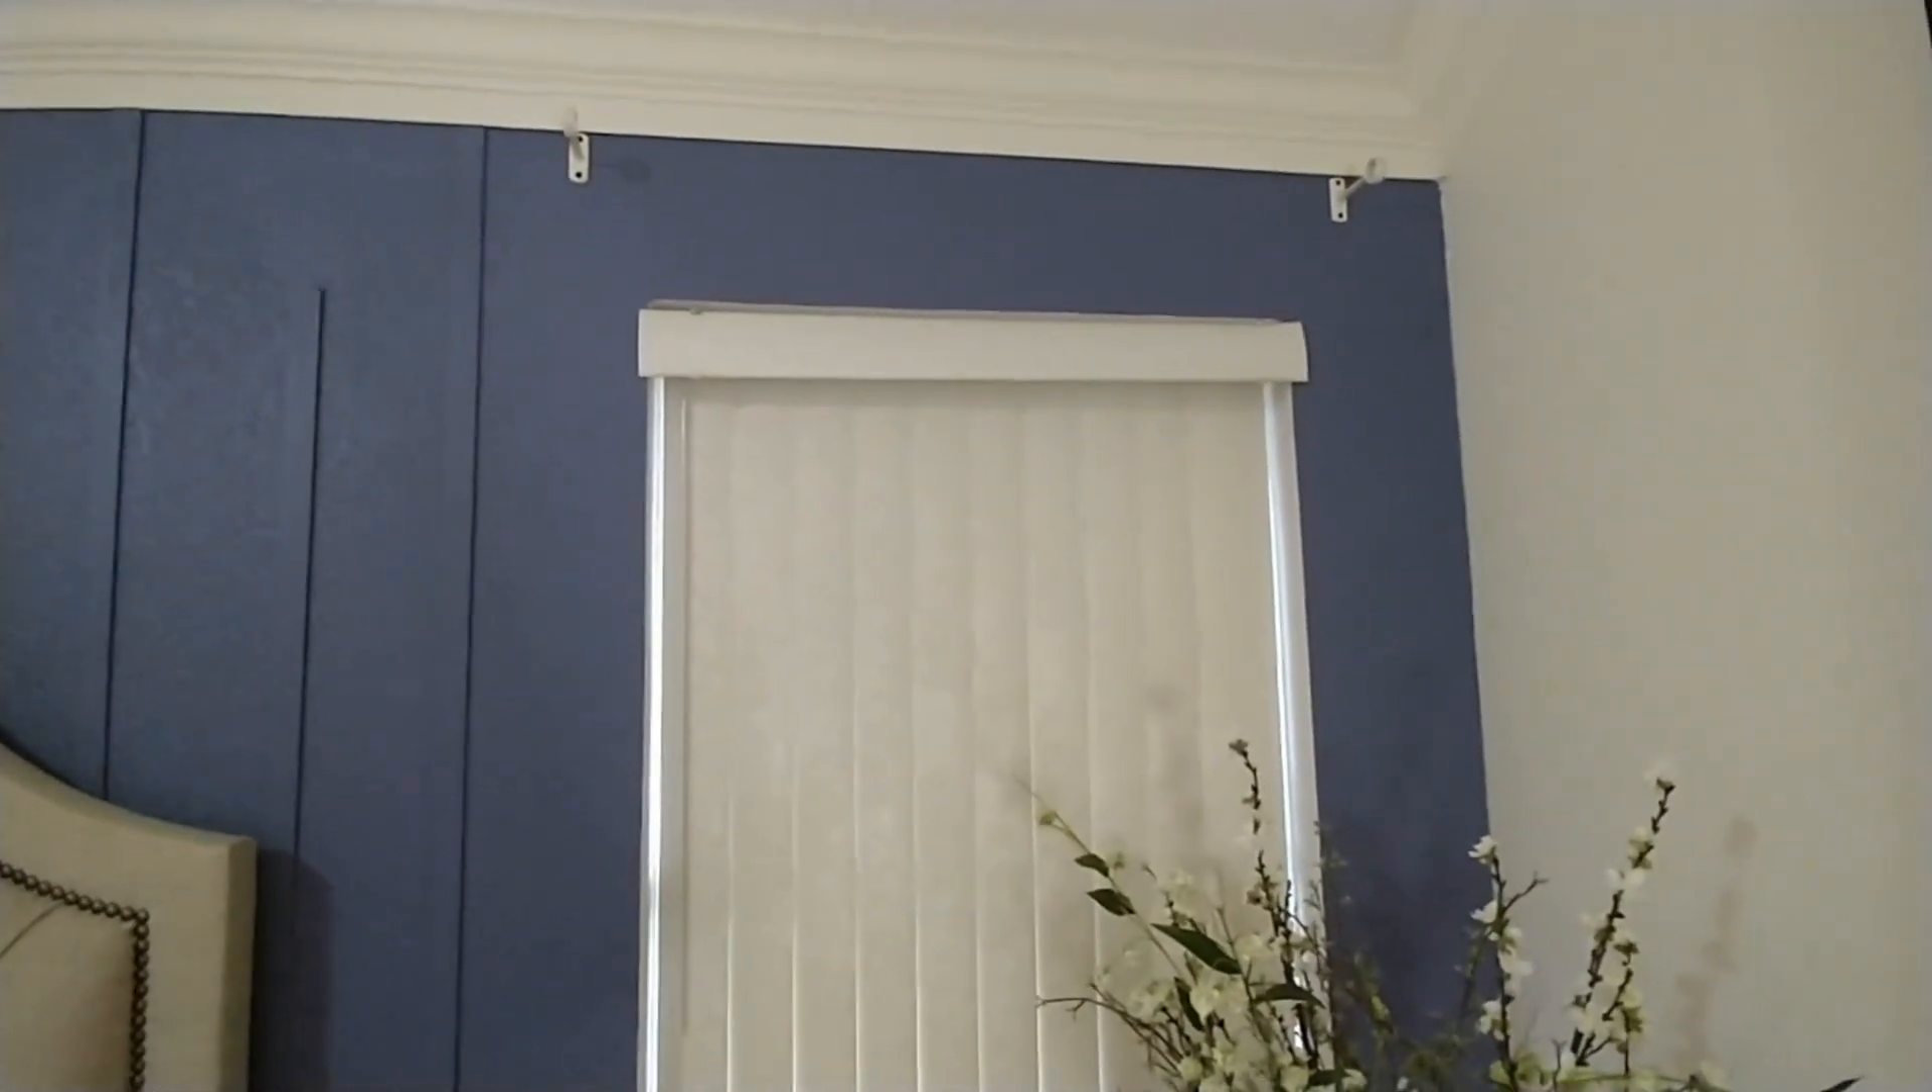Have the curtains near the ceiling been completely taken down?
Yes.